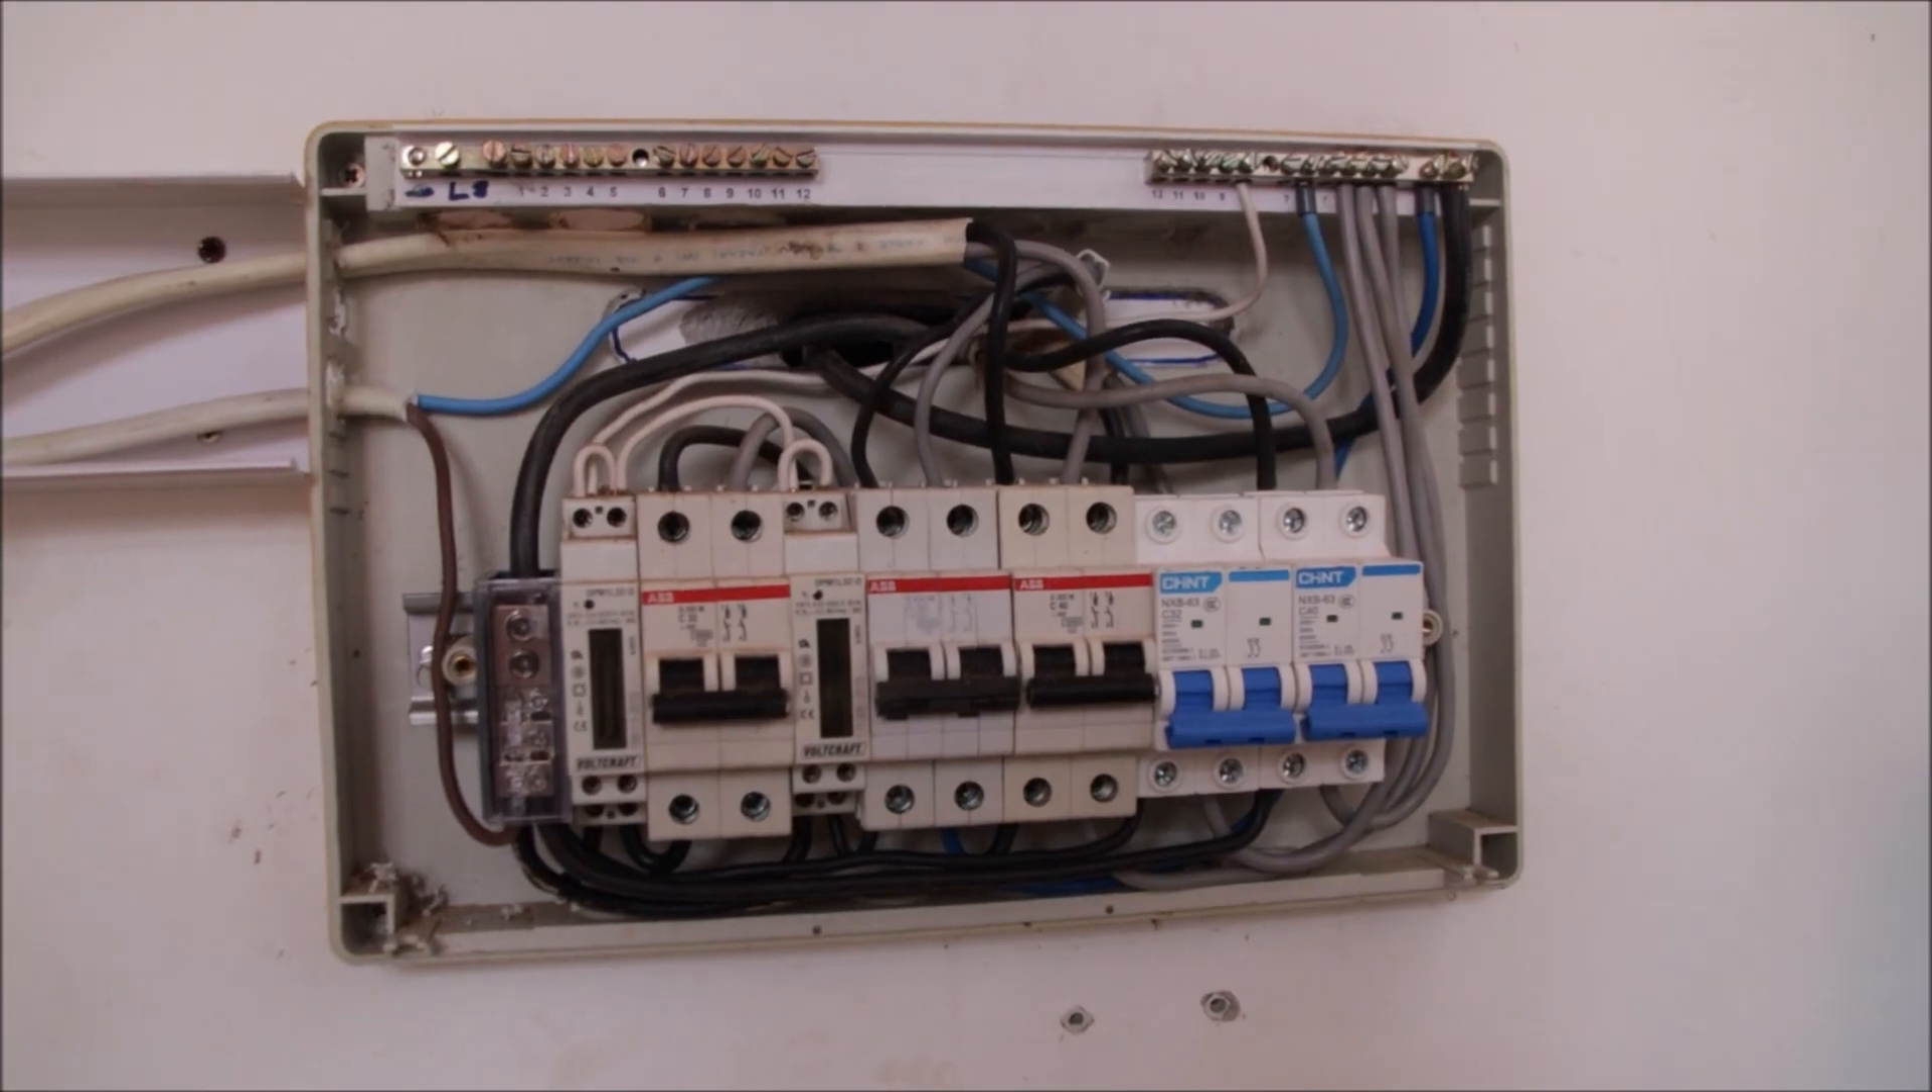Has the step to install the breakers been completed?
Yes.